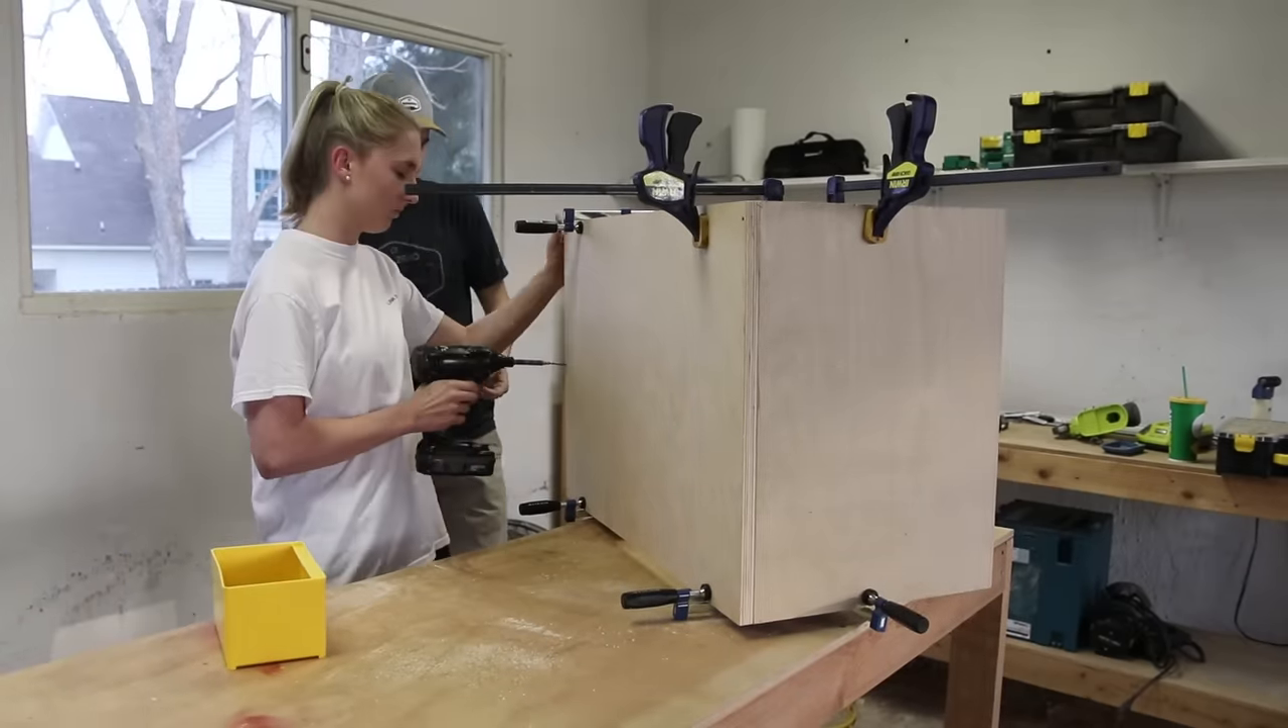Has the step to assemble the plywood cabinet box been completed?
No.